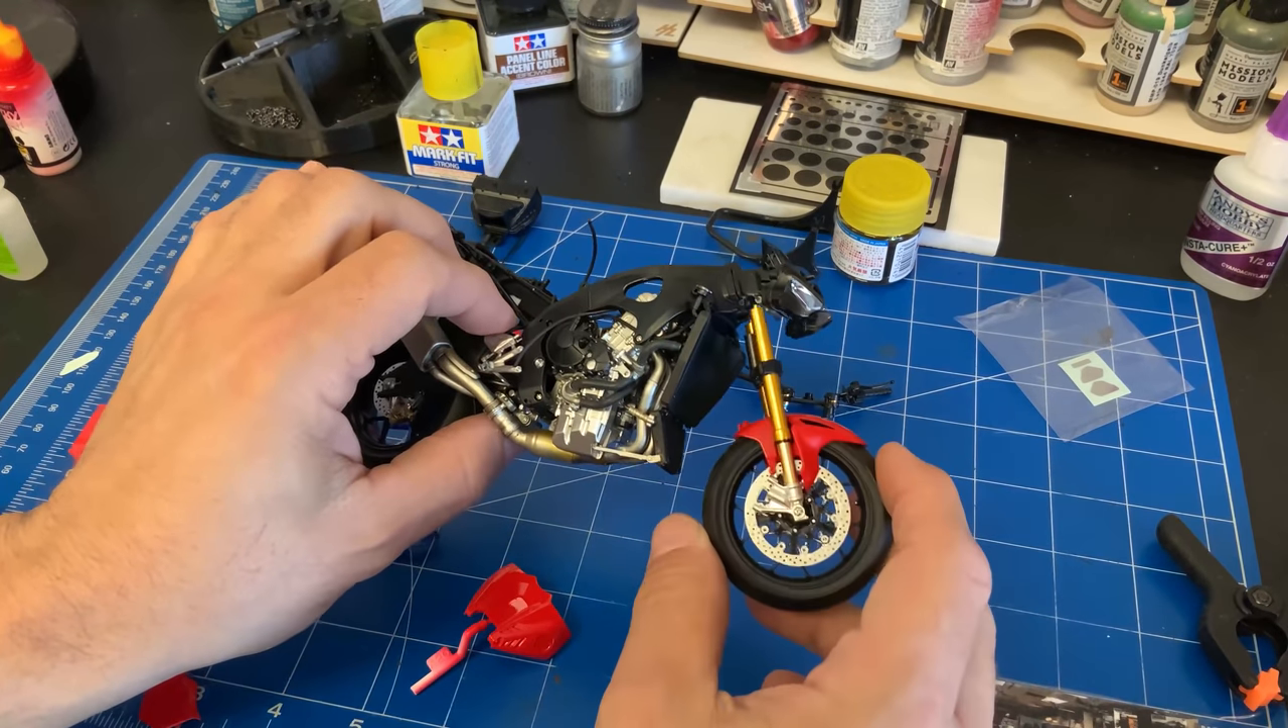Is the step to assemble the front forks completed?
Yes.